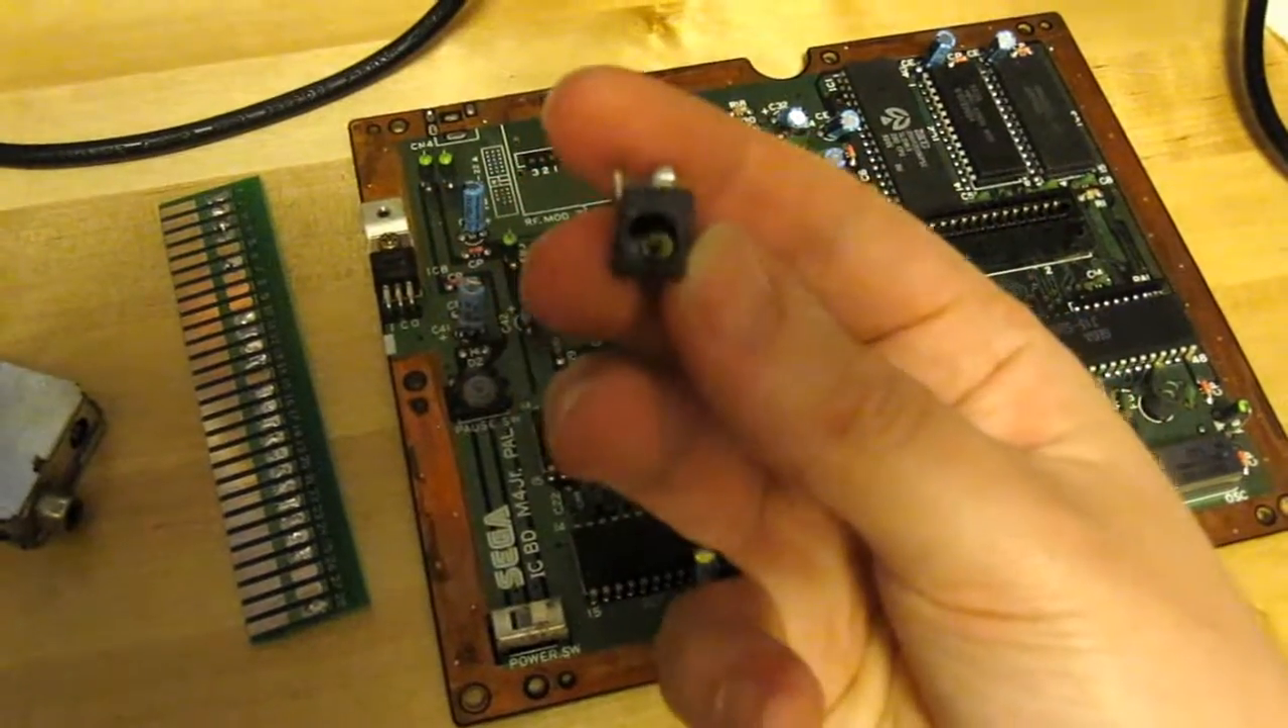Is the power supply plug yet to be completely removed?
No.